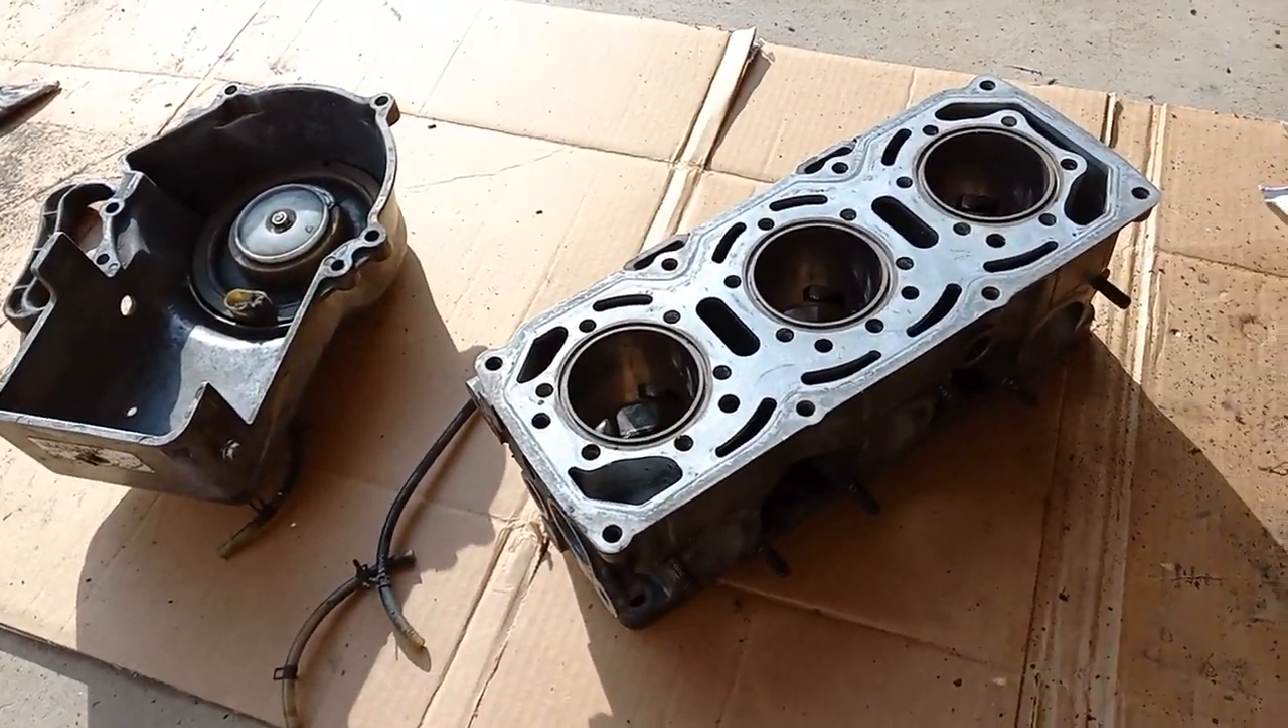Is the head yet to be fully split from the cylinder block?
No.